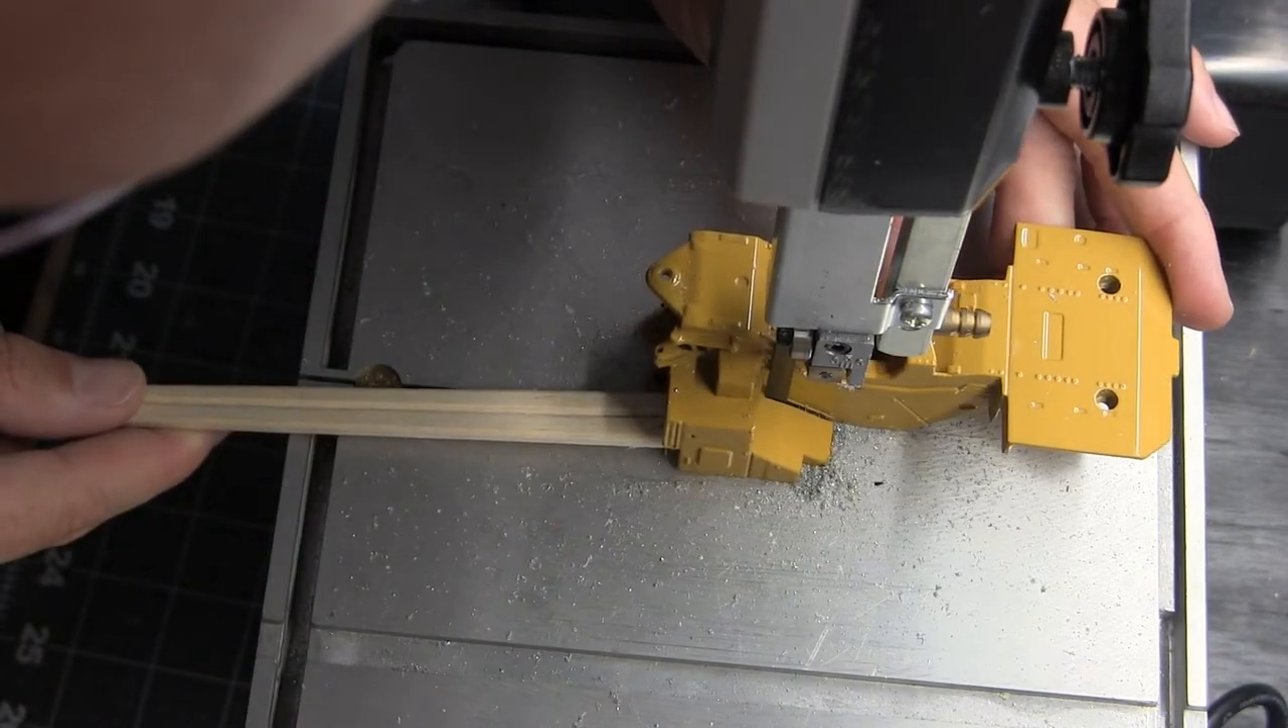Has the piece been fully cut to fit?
No.